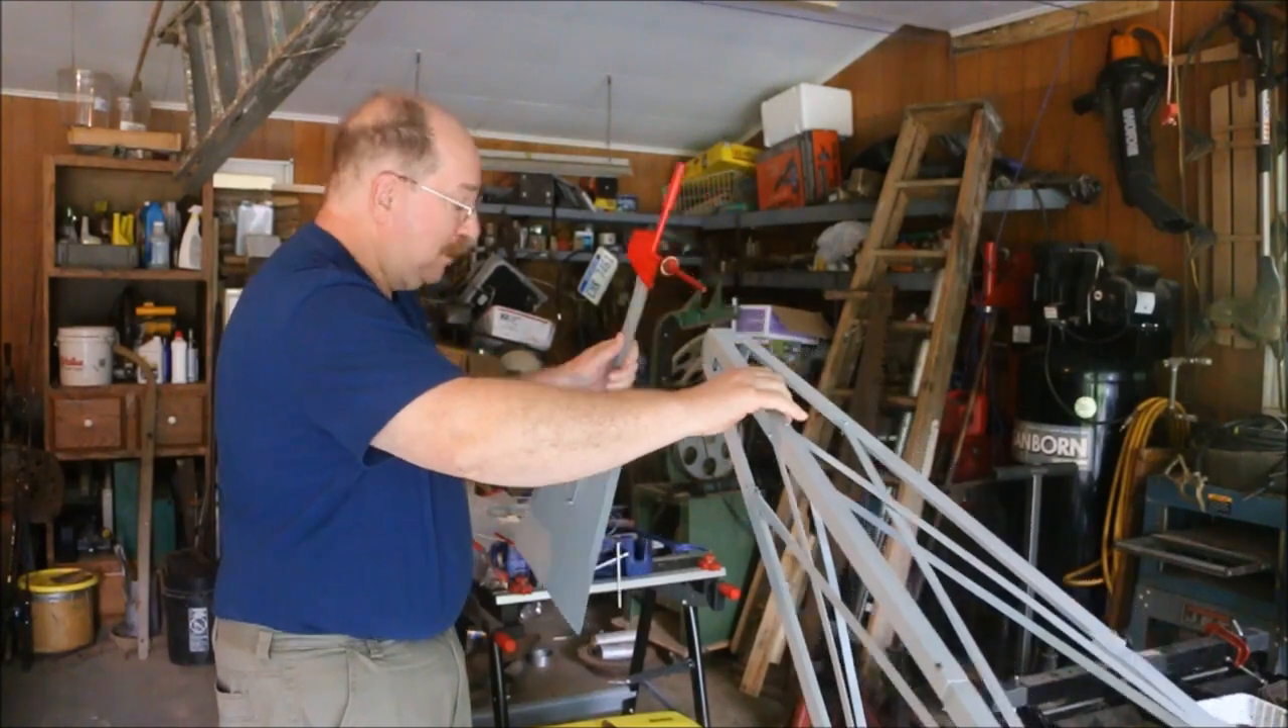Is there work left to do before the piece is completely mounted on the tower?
Yes.